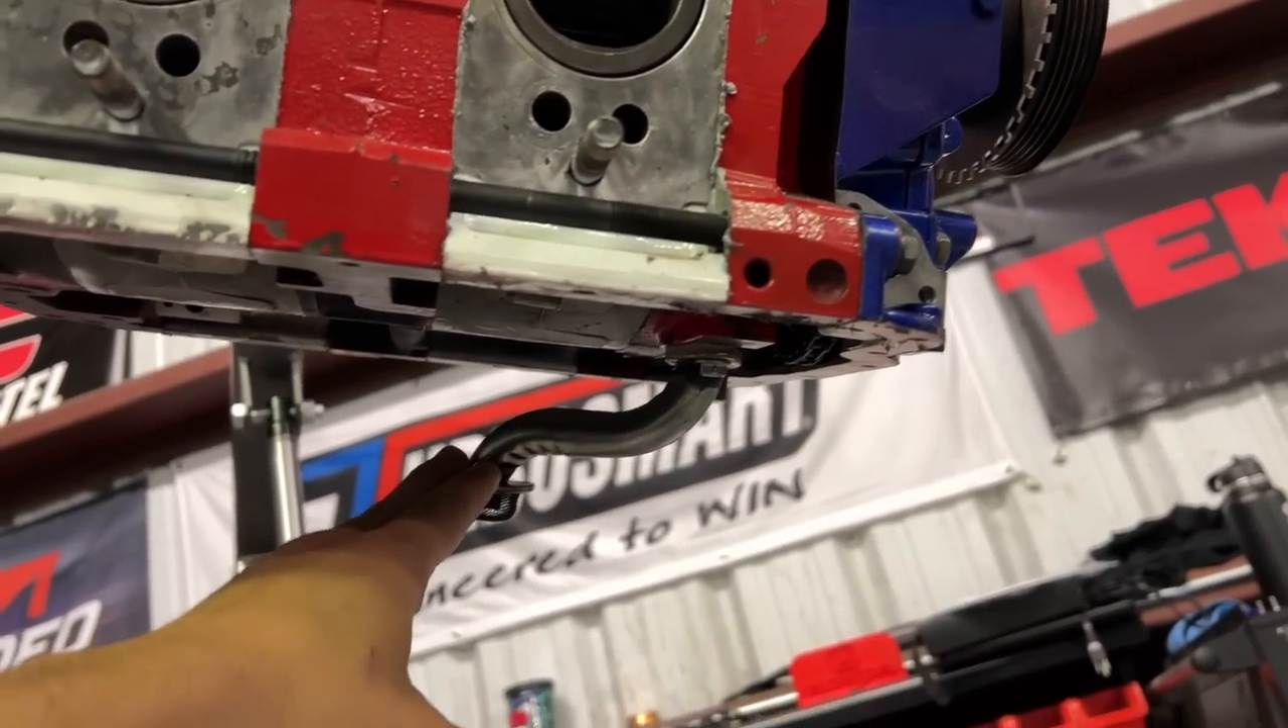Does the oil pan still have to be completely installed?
Yes.